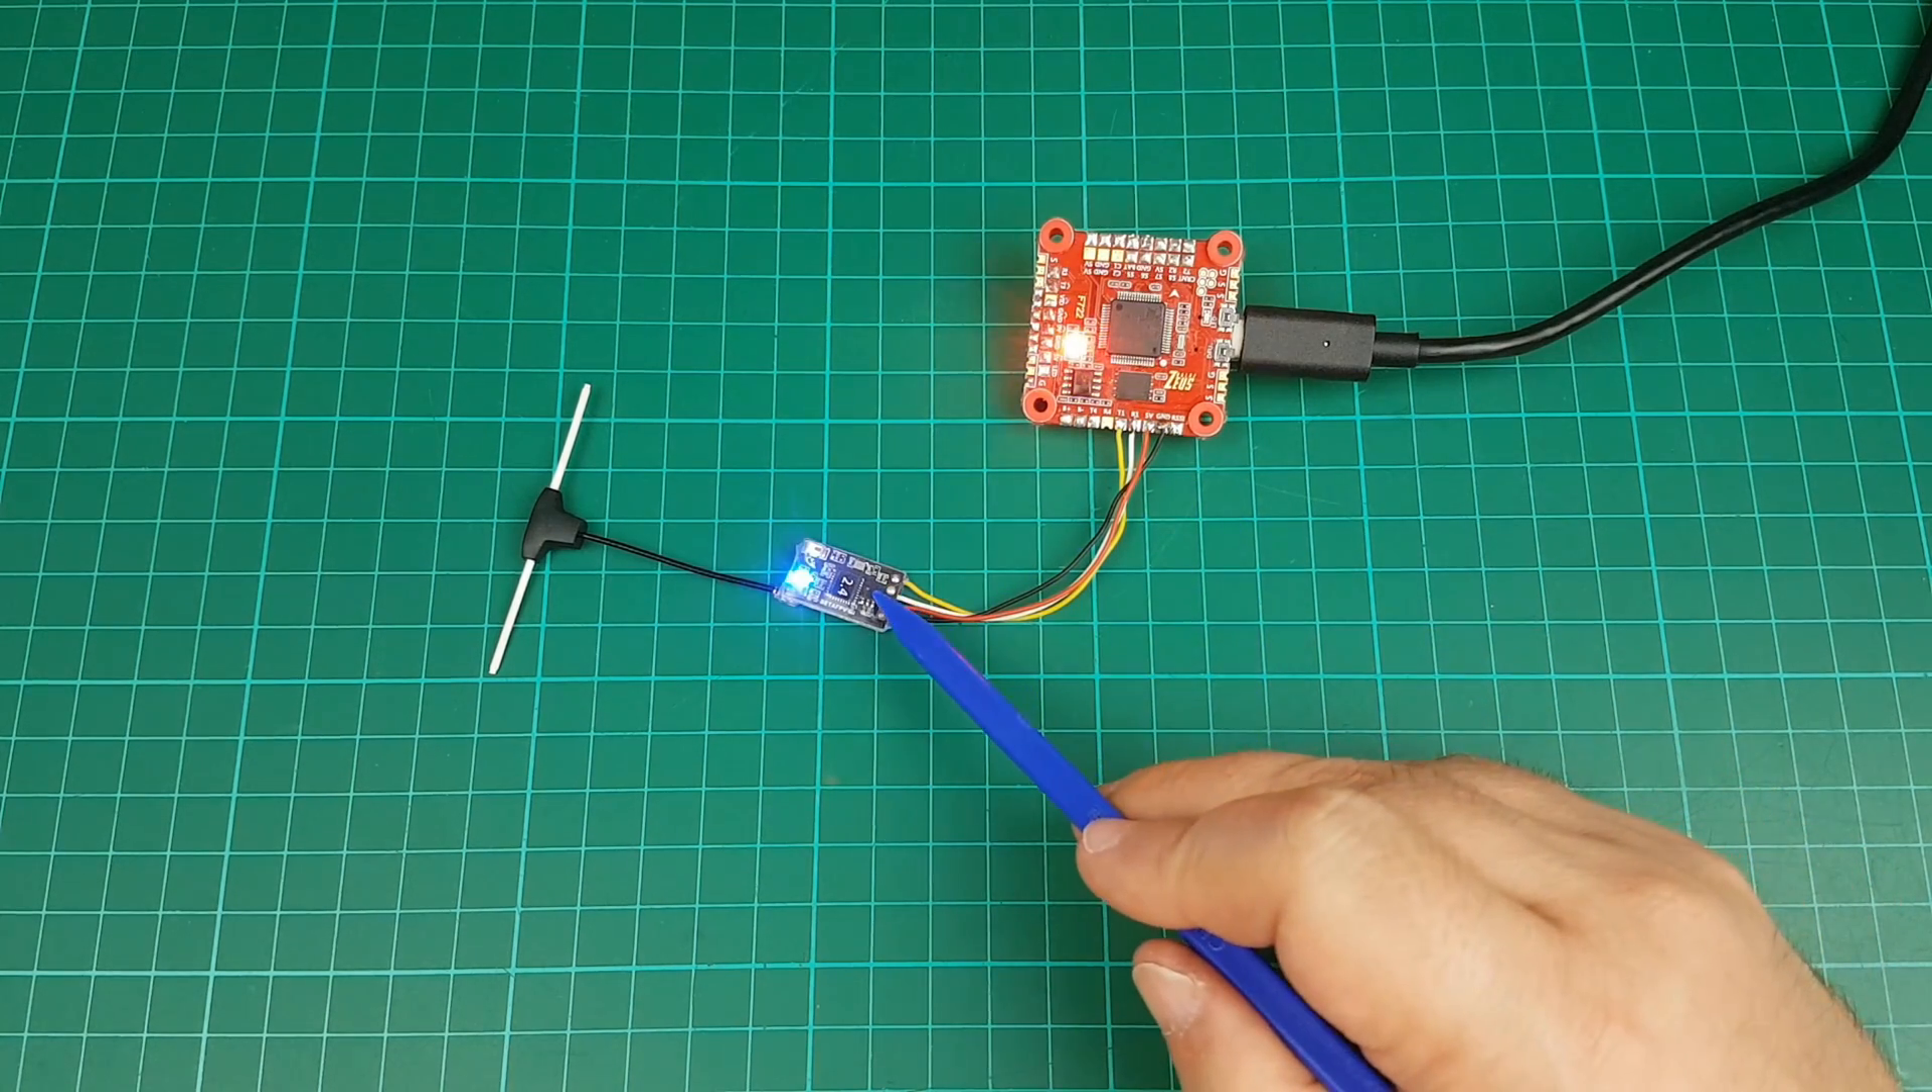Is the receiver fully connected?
Yes.